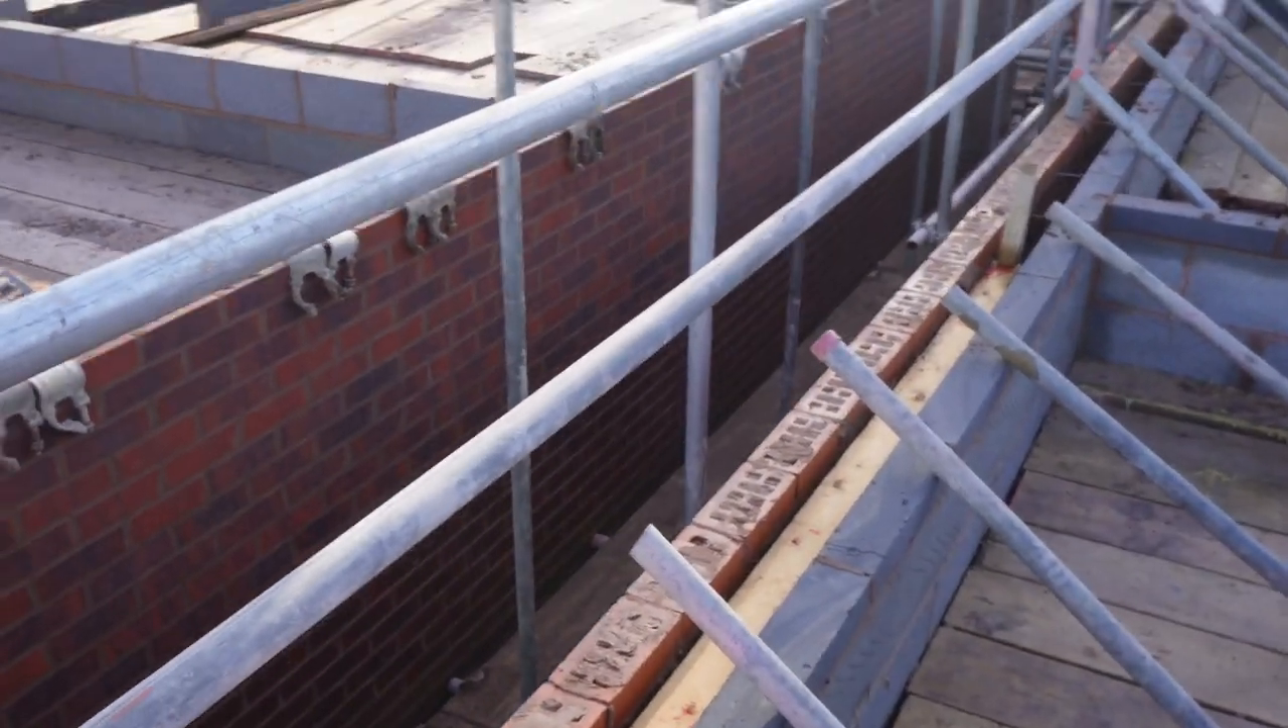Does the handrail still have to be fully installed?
No.